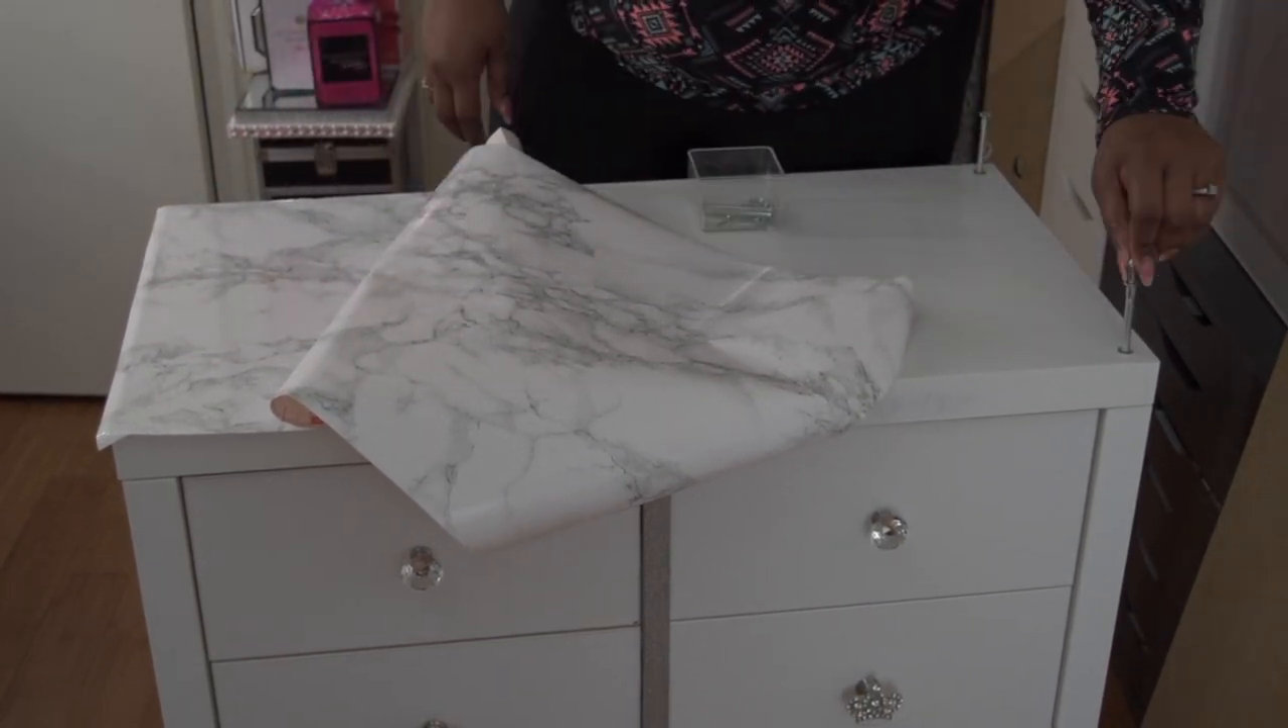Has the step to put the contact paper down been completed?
No.